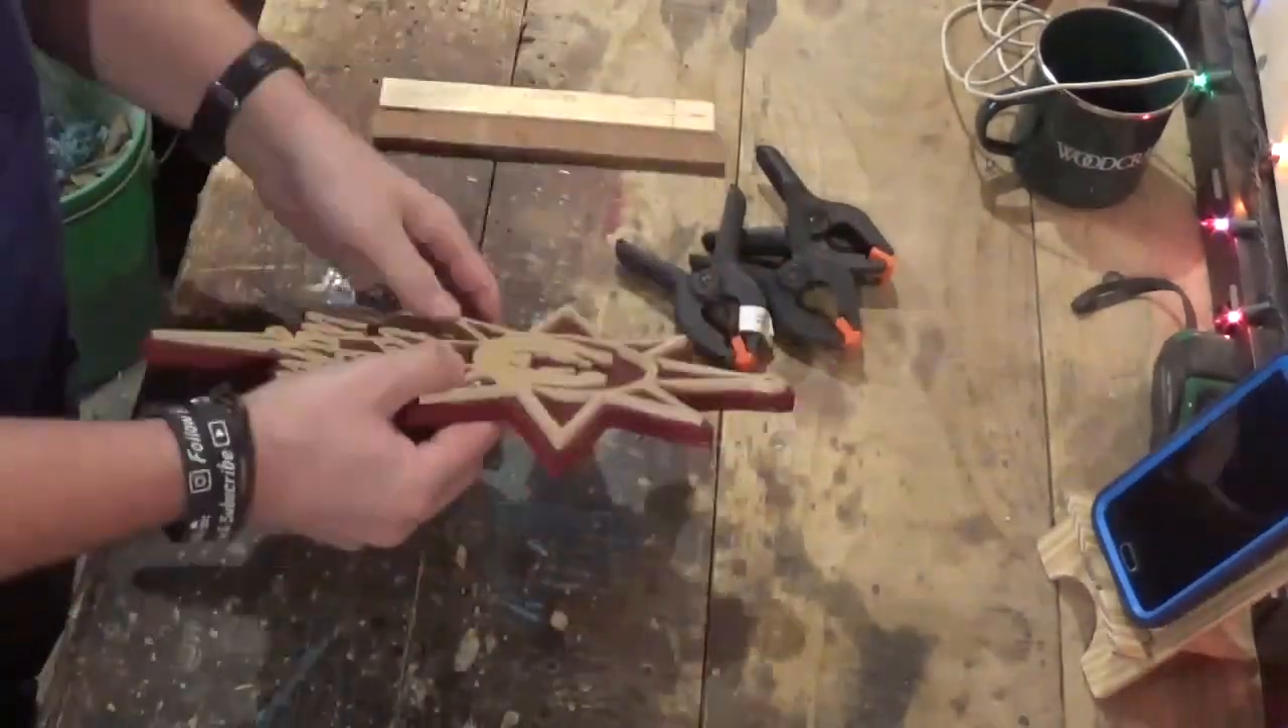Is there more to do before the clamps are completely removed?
No.